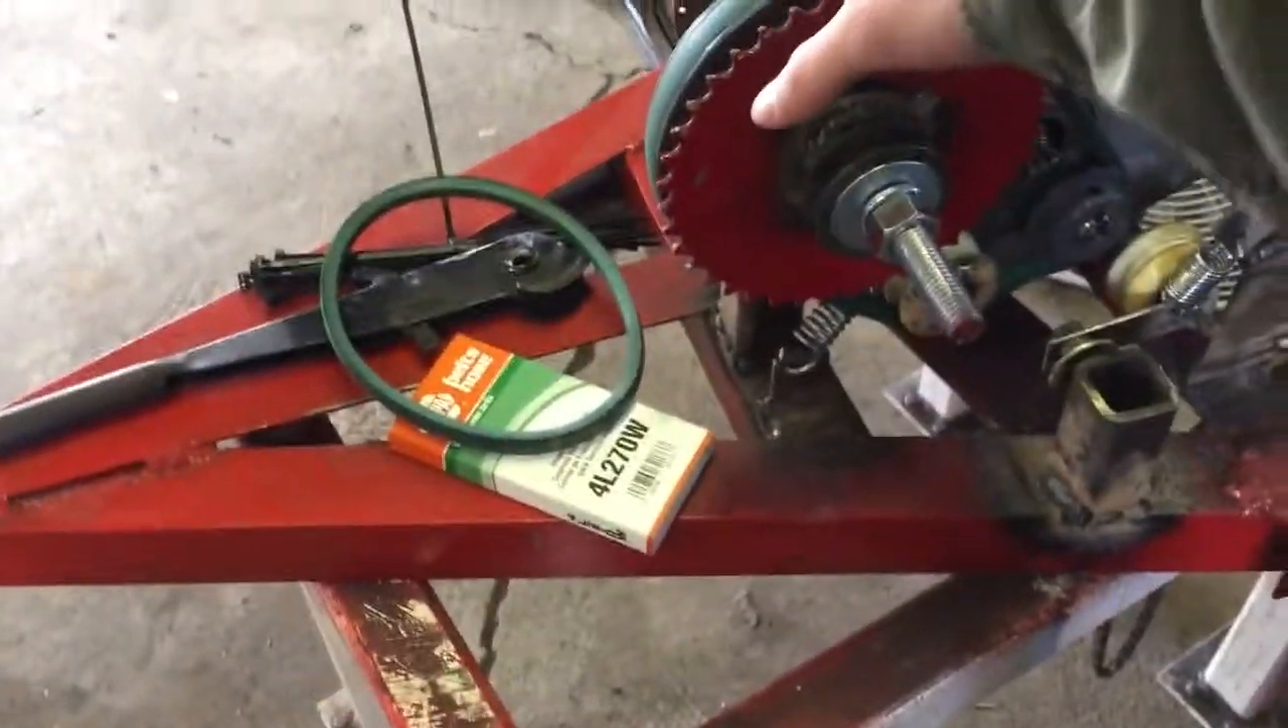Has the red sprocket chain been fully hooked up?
No.